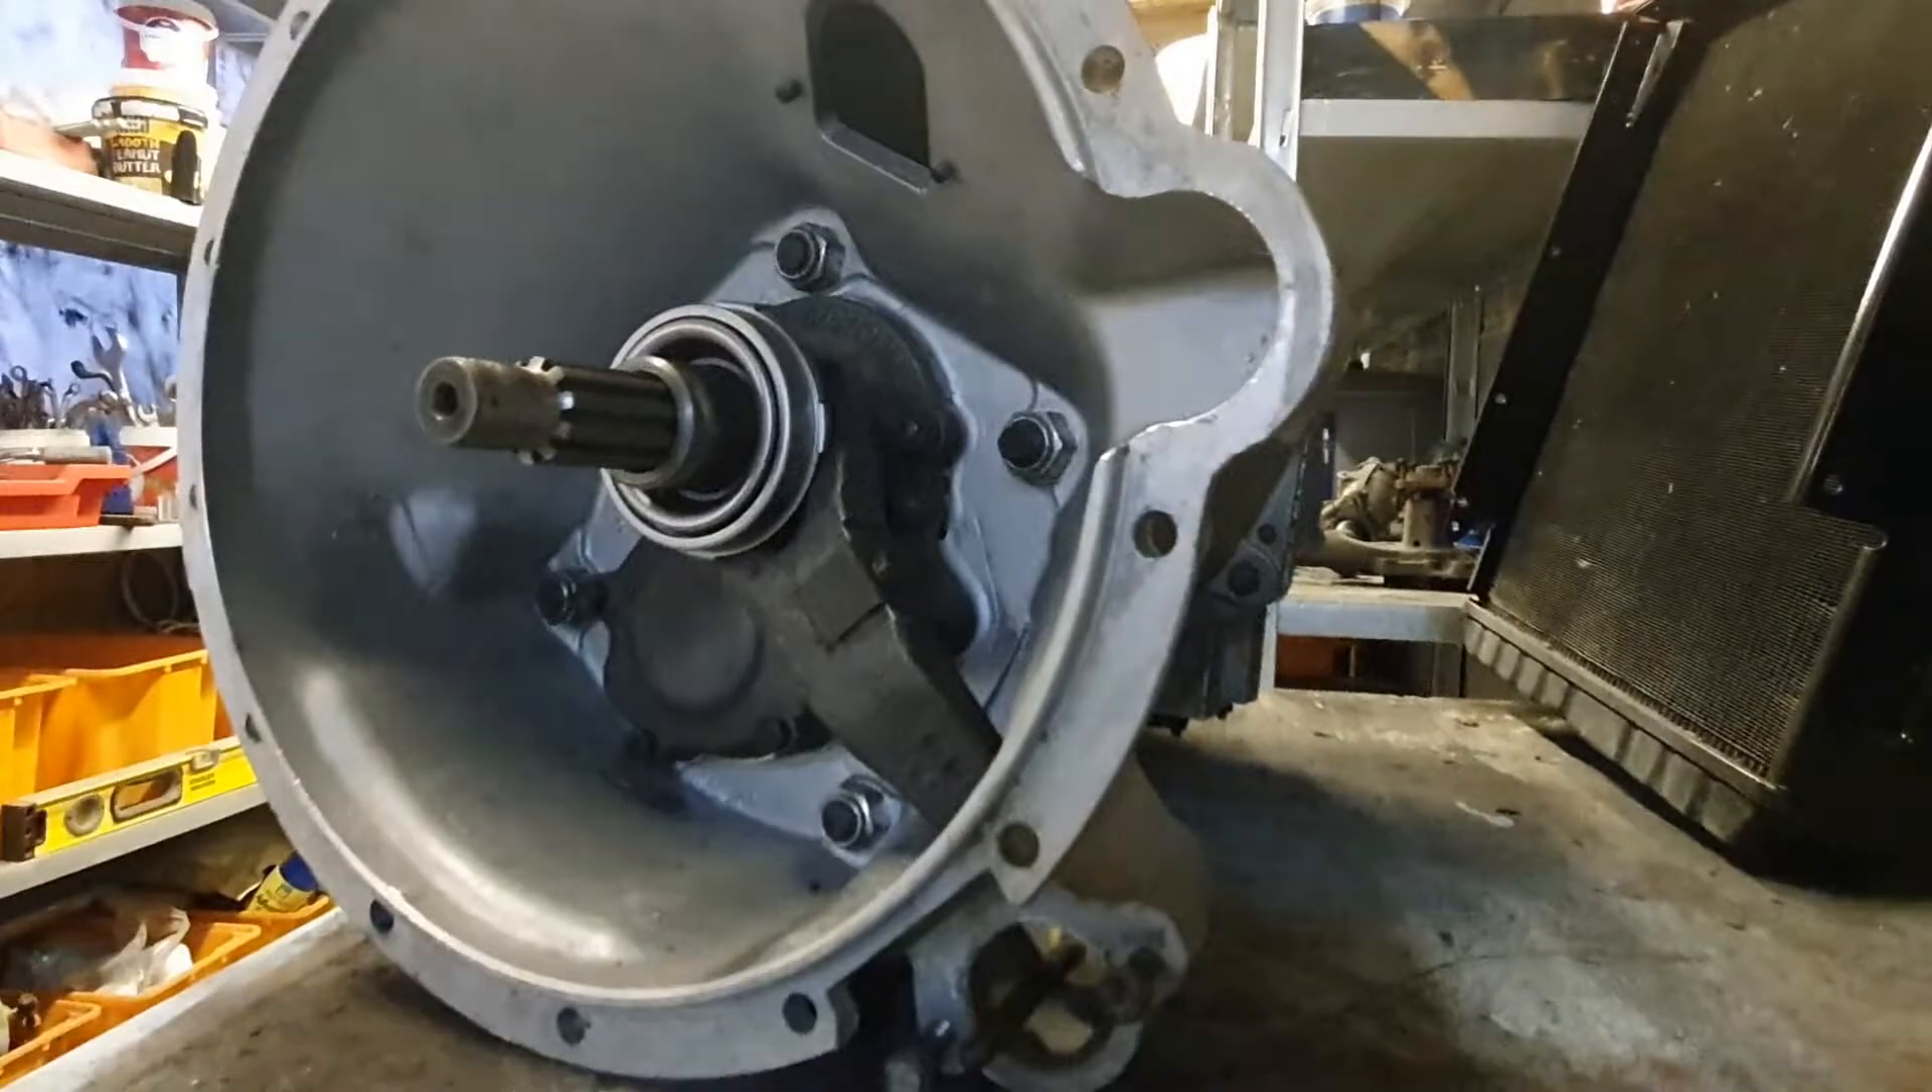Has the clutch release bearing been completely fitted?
Yes.